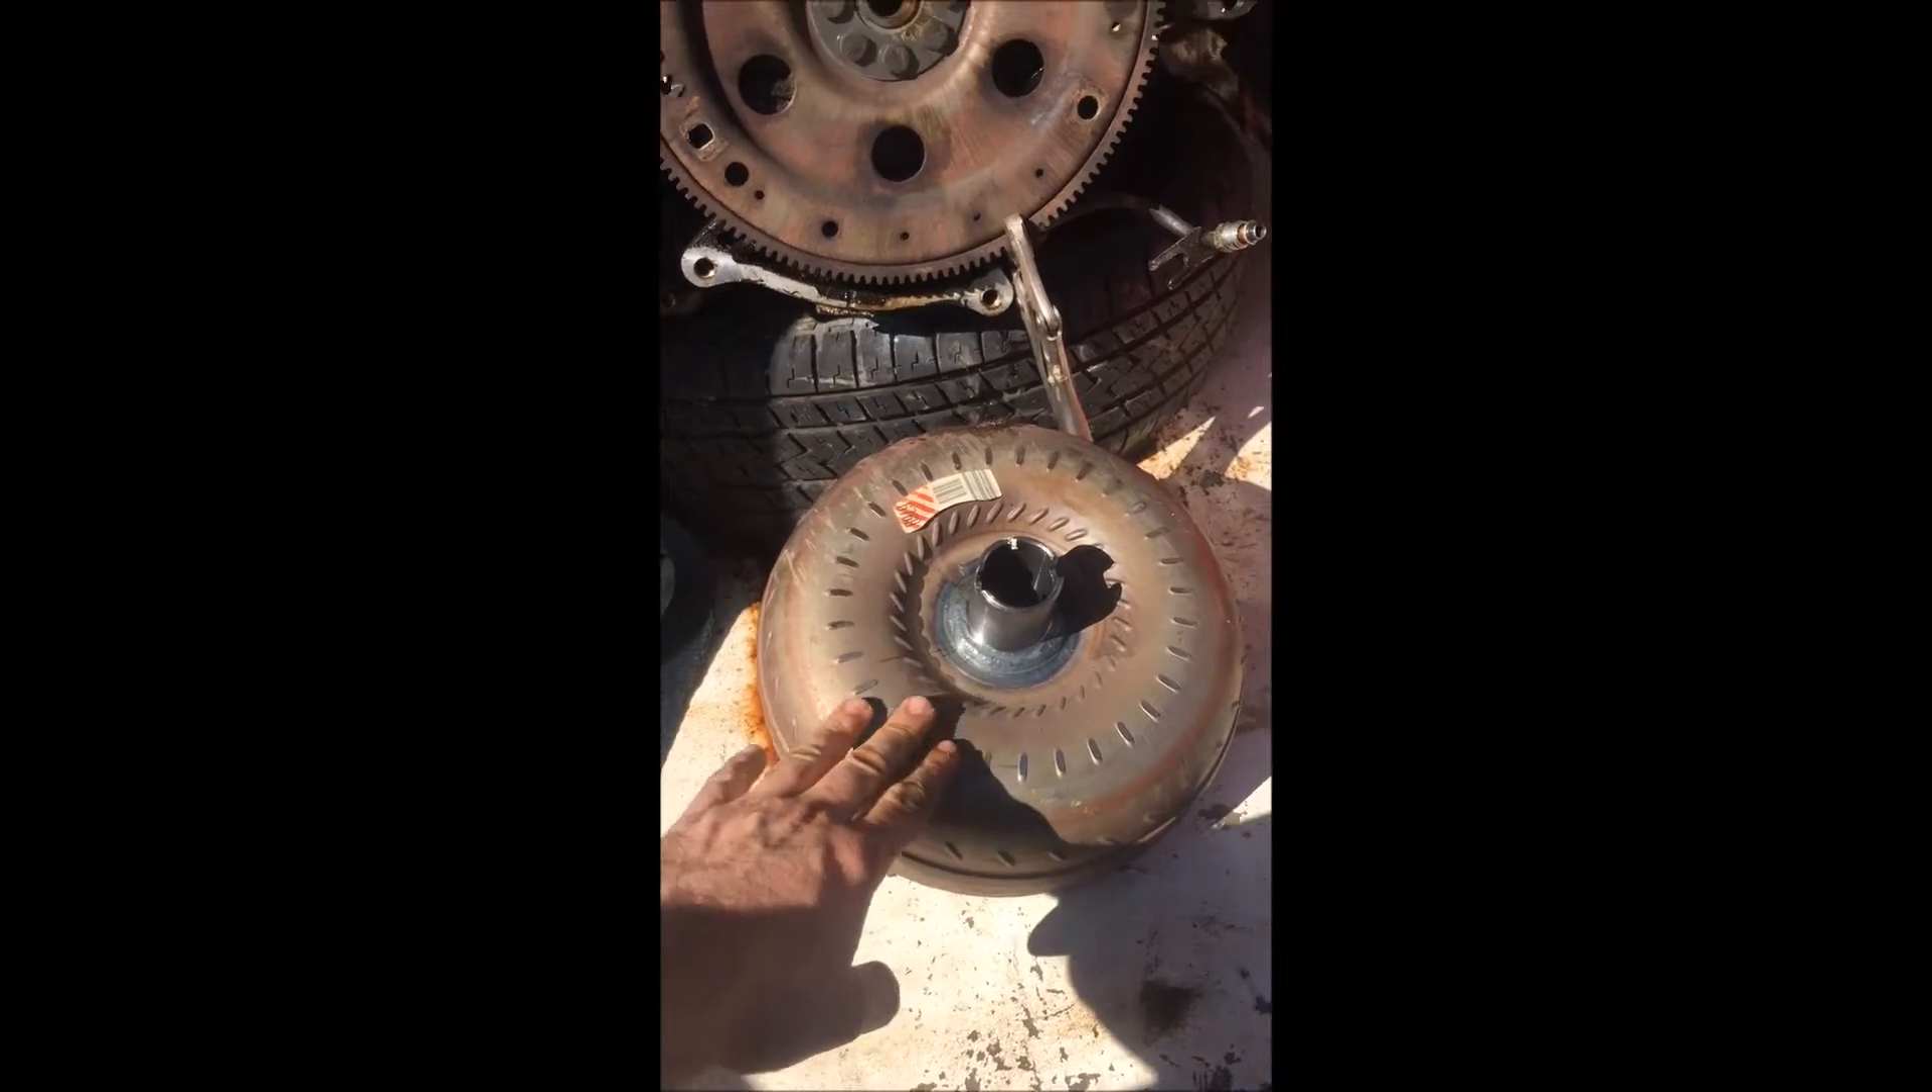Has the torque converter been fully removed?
Yes.